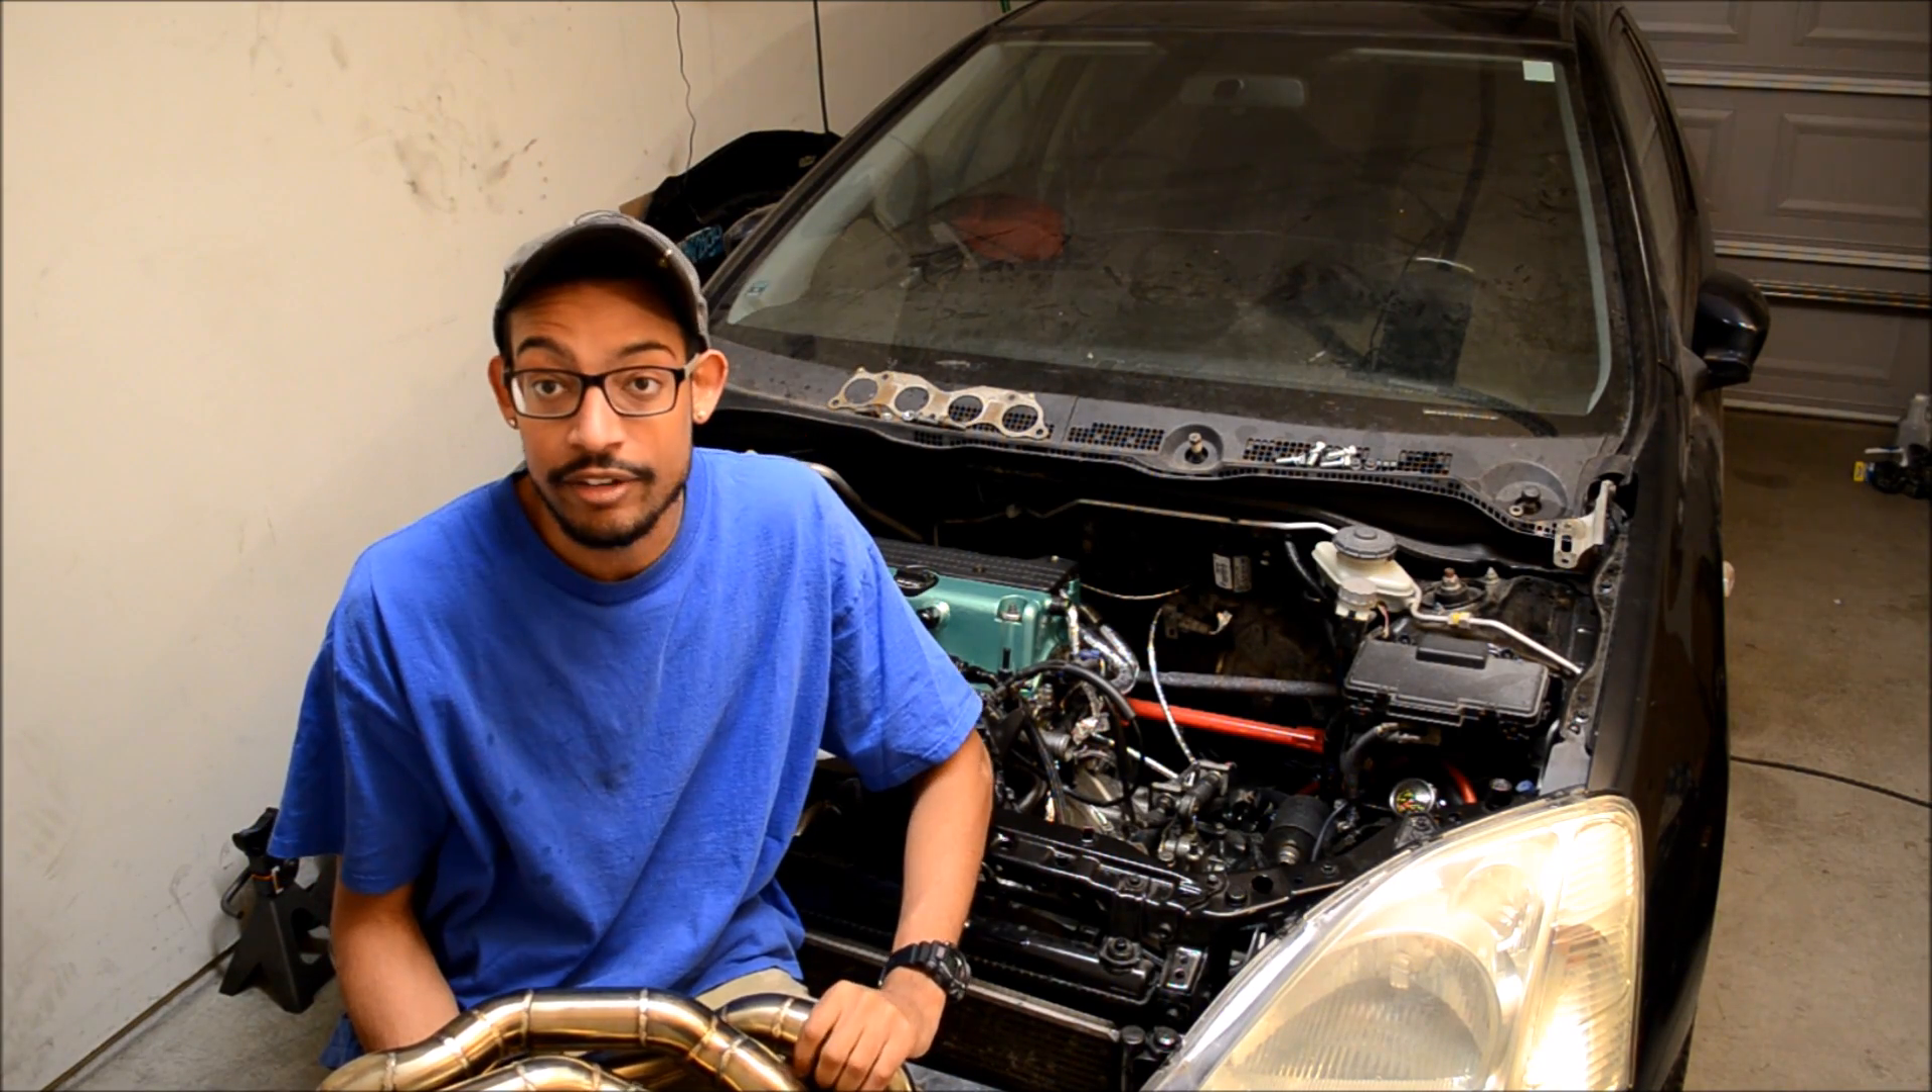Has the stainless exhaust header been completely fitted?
No.